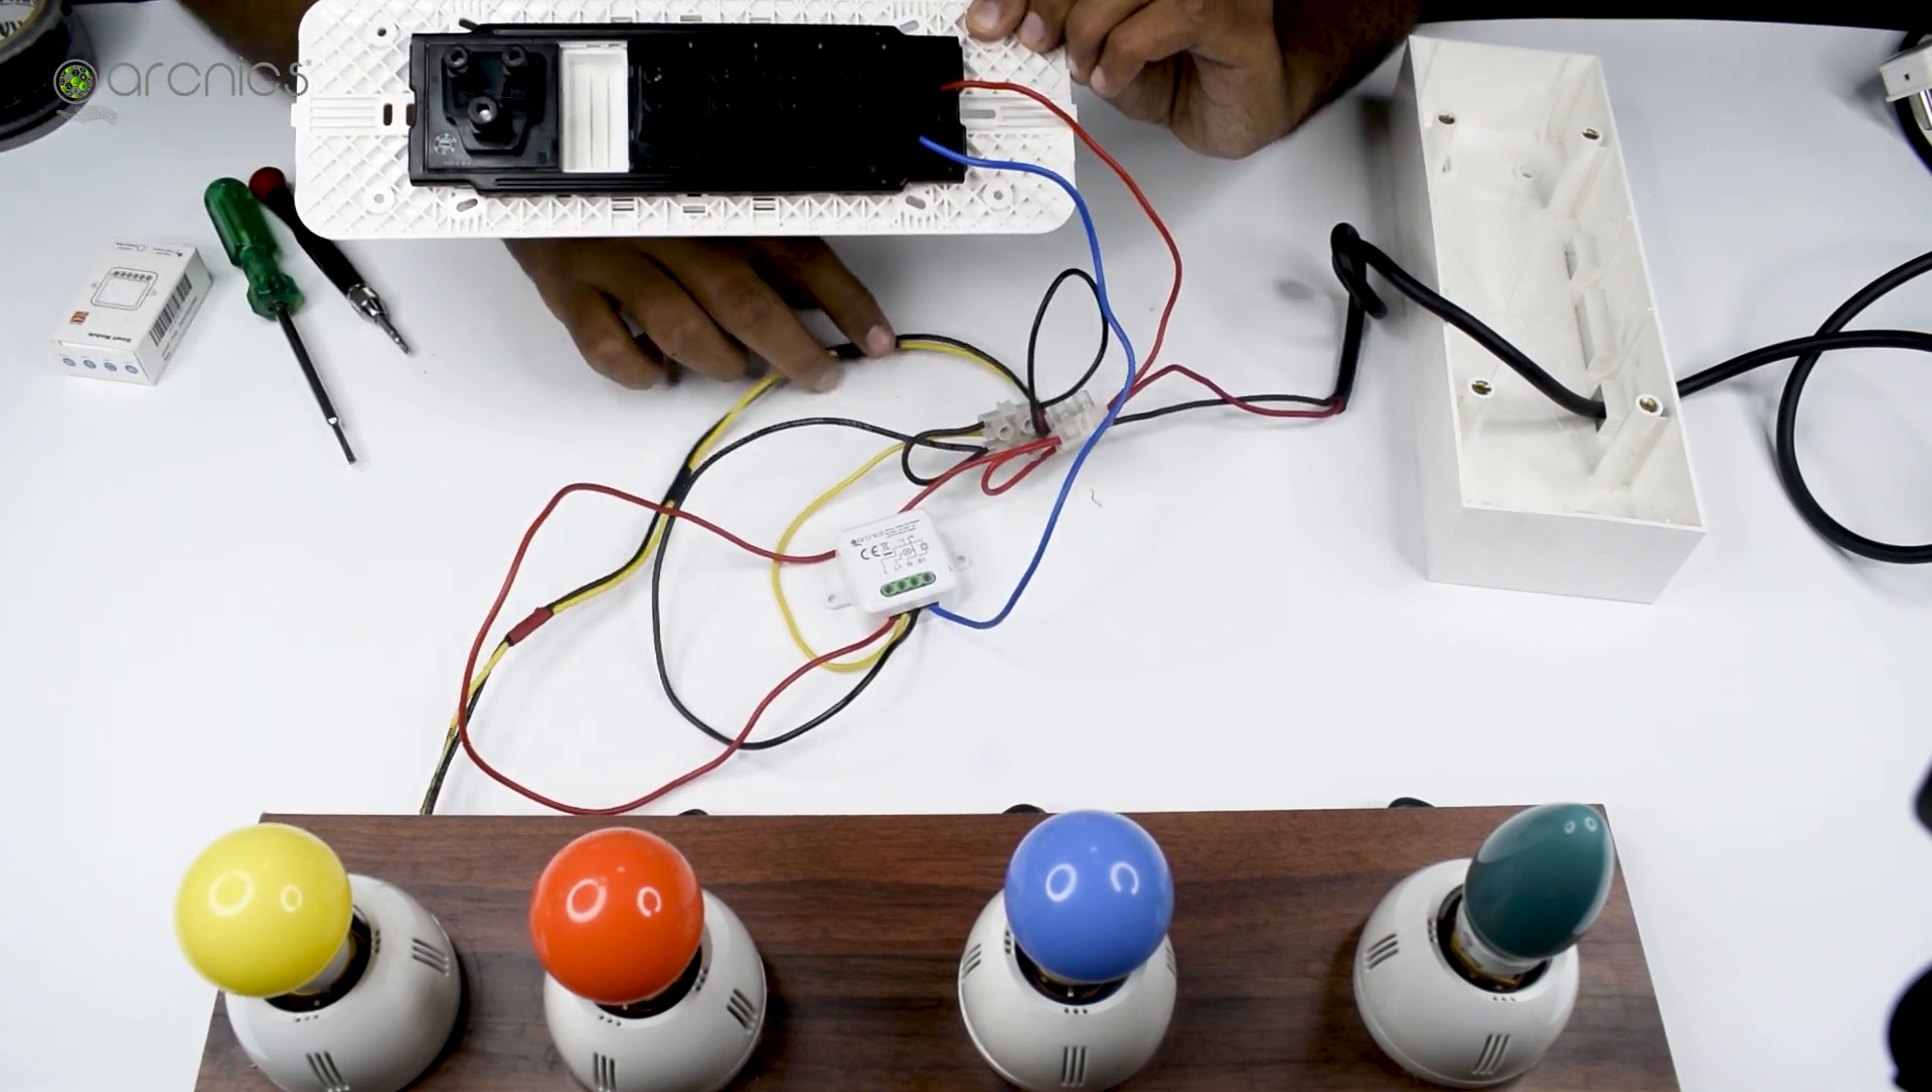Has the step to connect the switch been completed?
Yes.